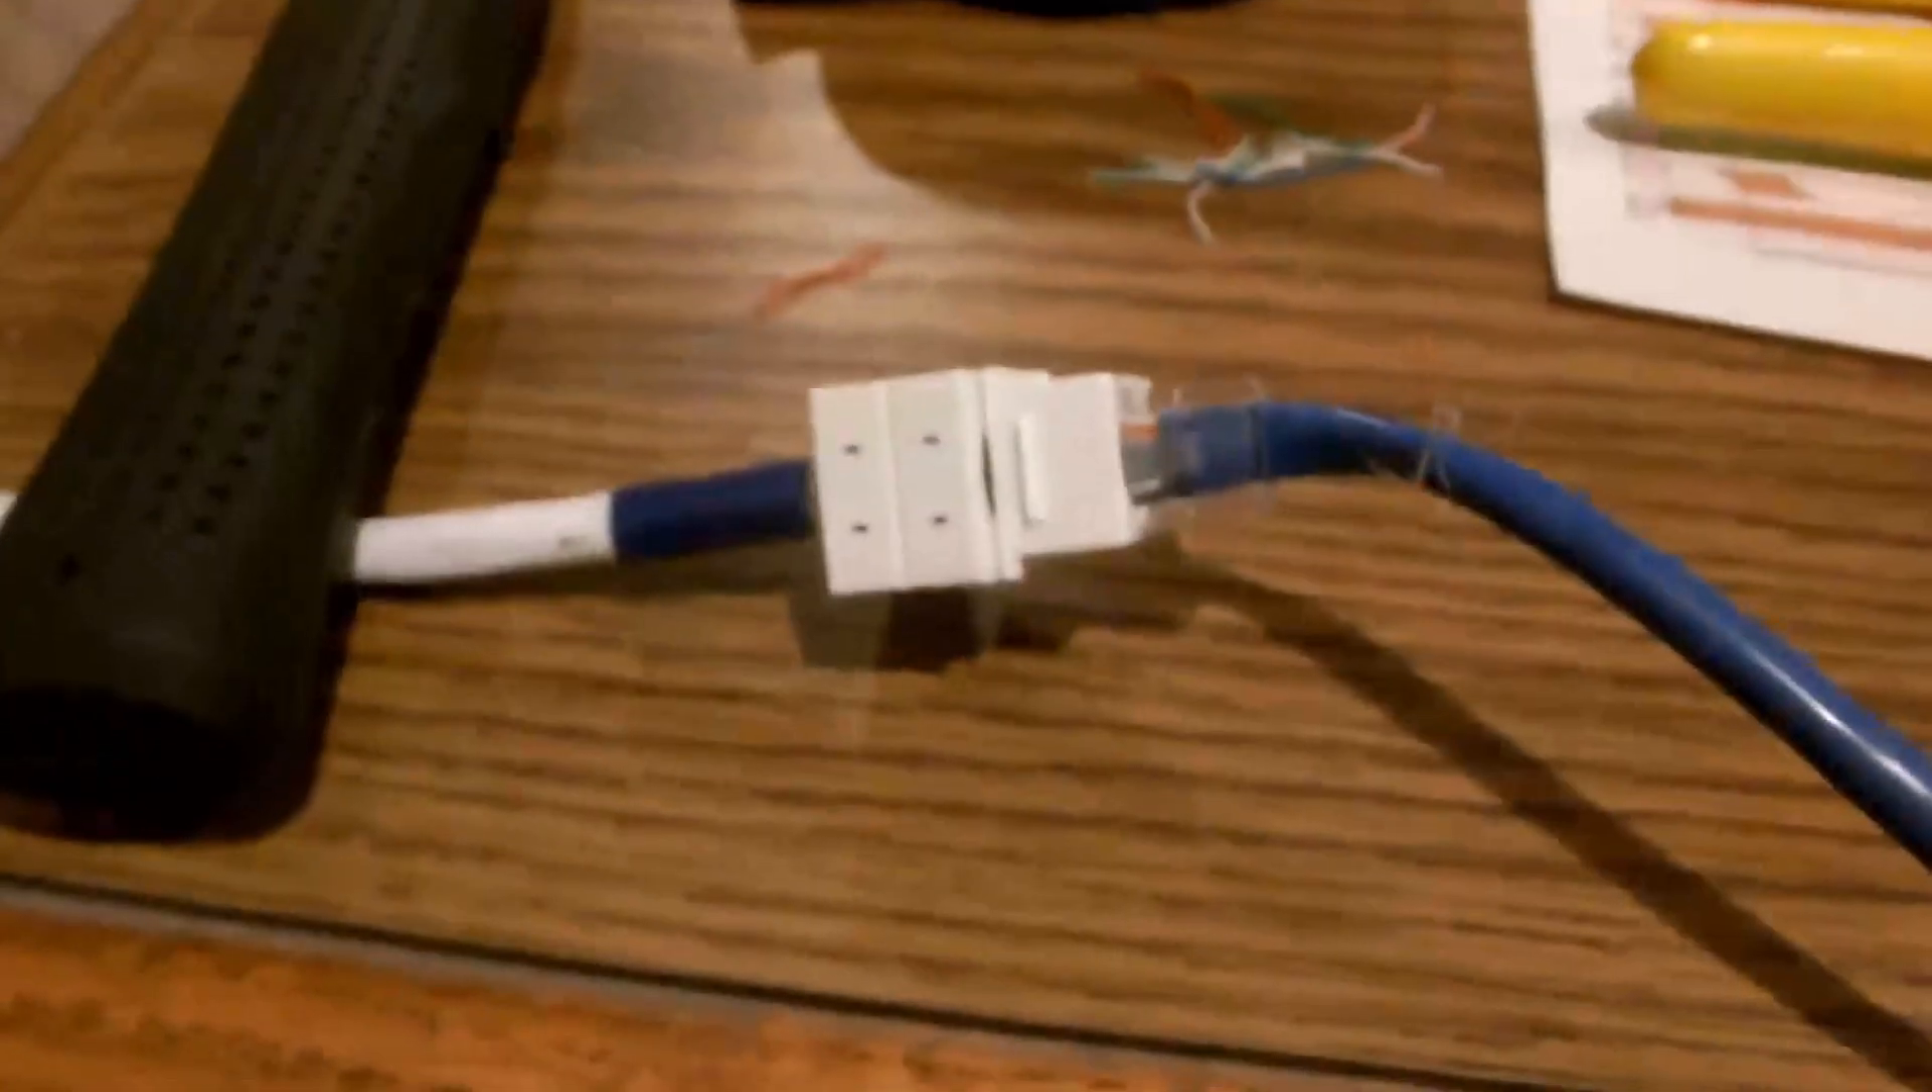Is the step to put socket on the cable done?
Yes.